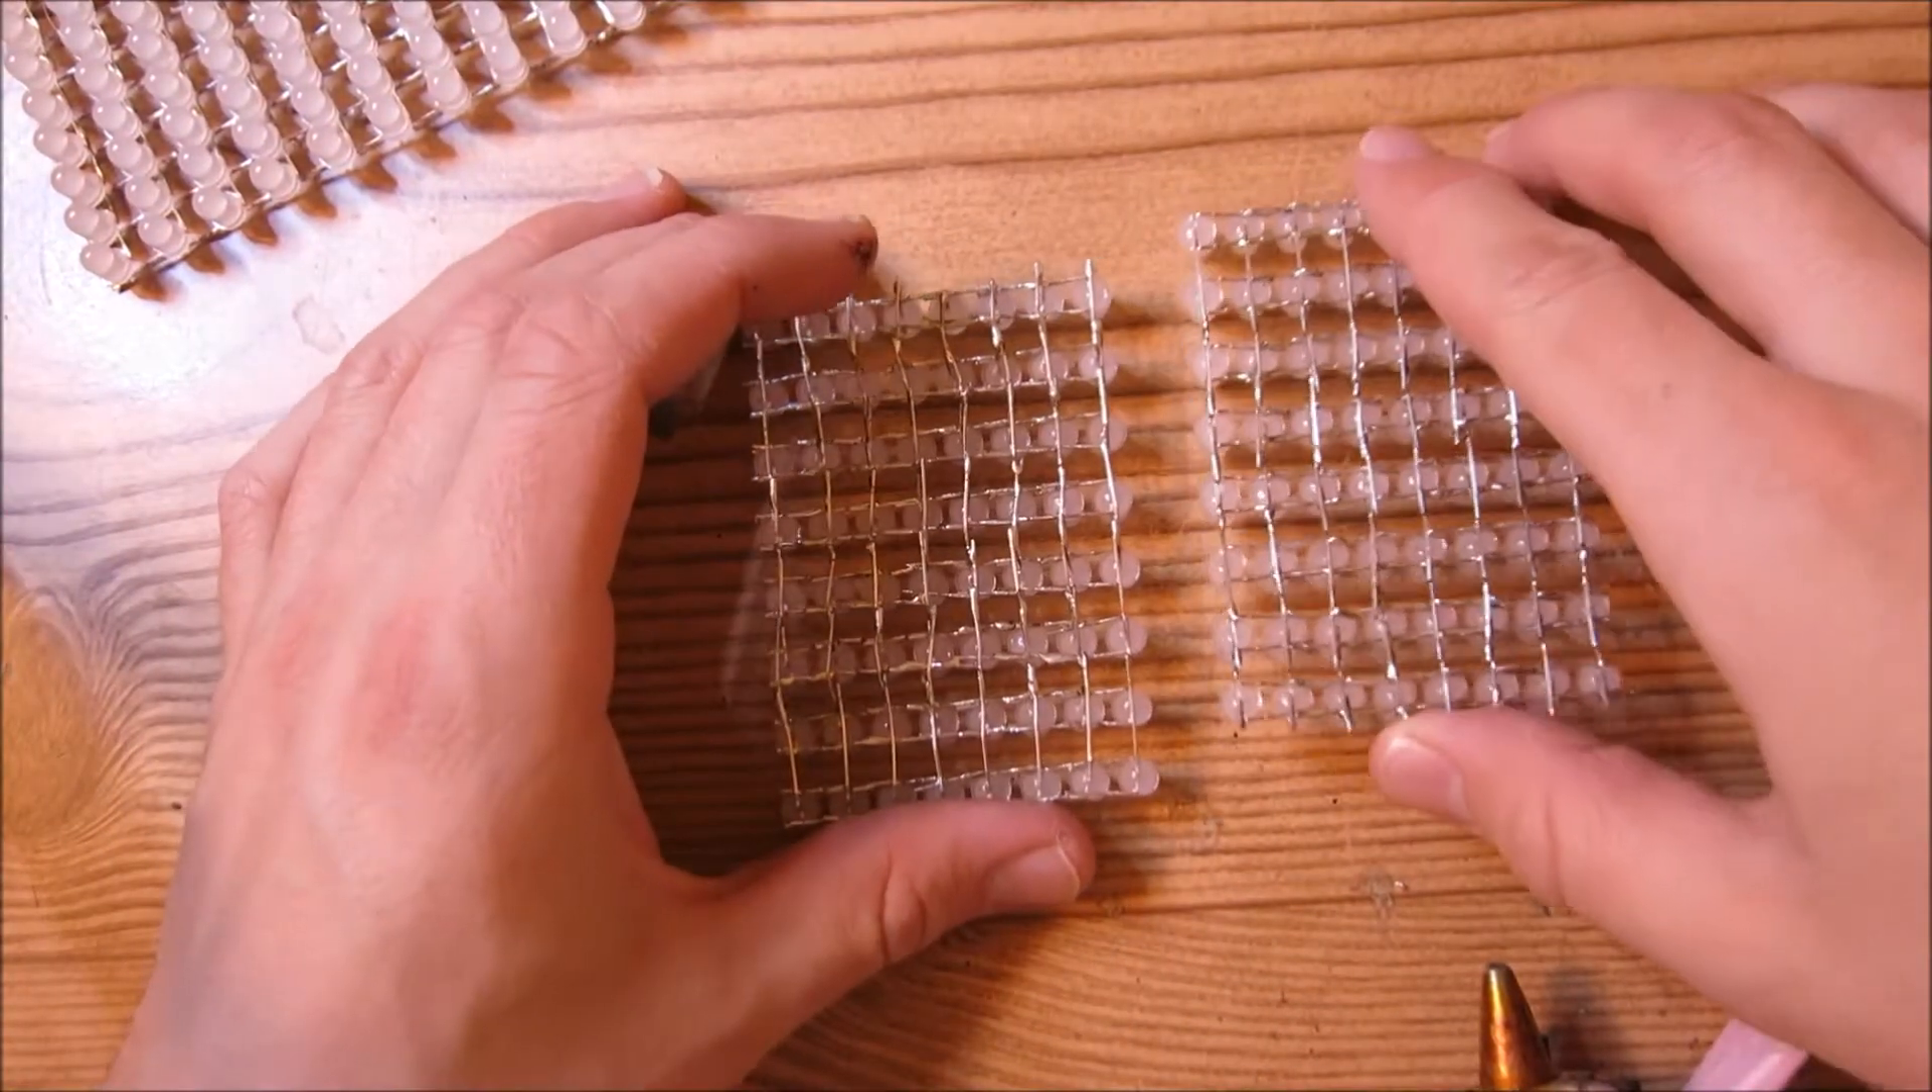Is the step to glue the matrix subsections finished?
No.